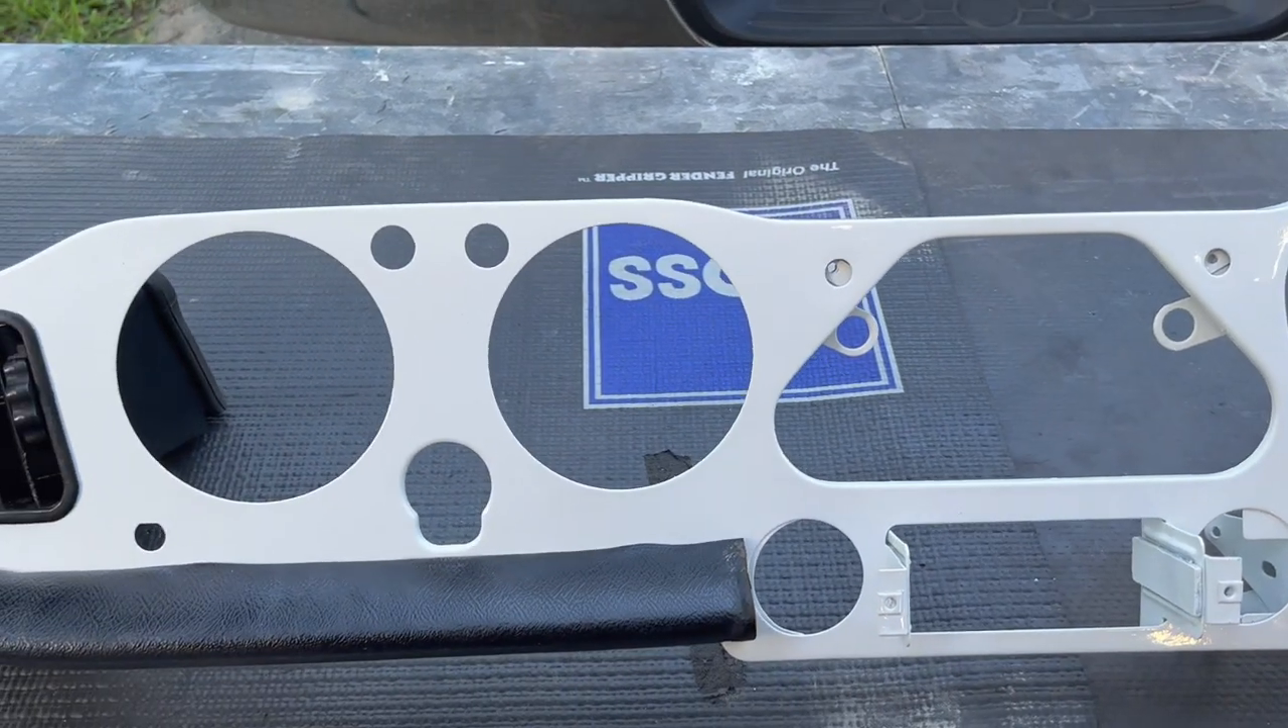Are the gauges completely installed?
No.